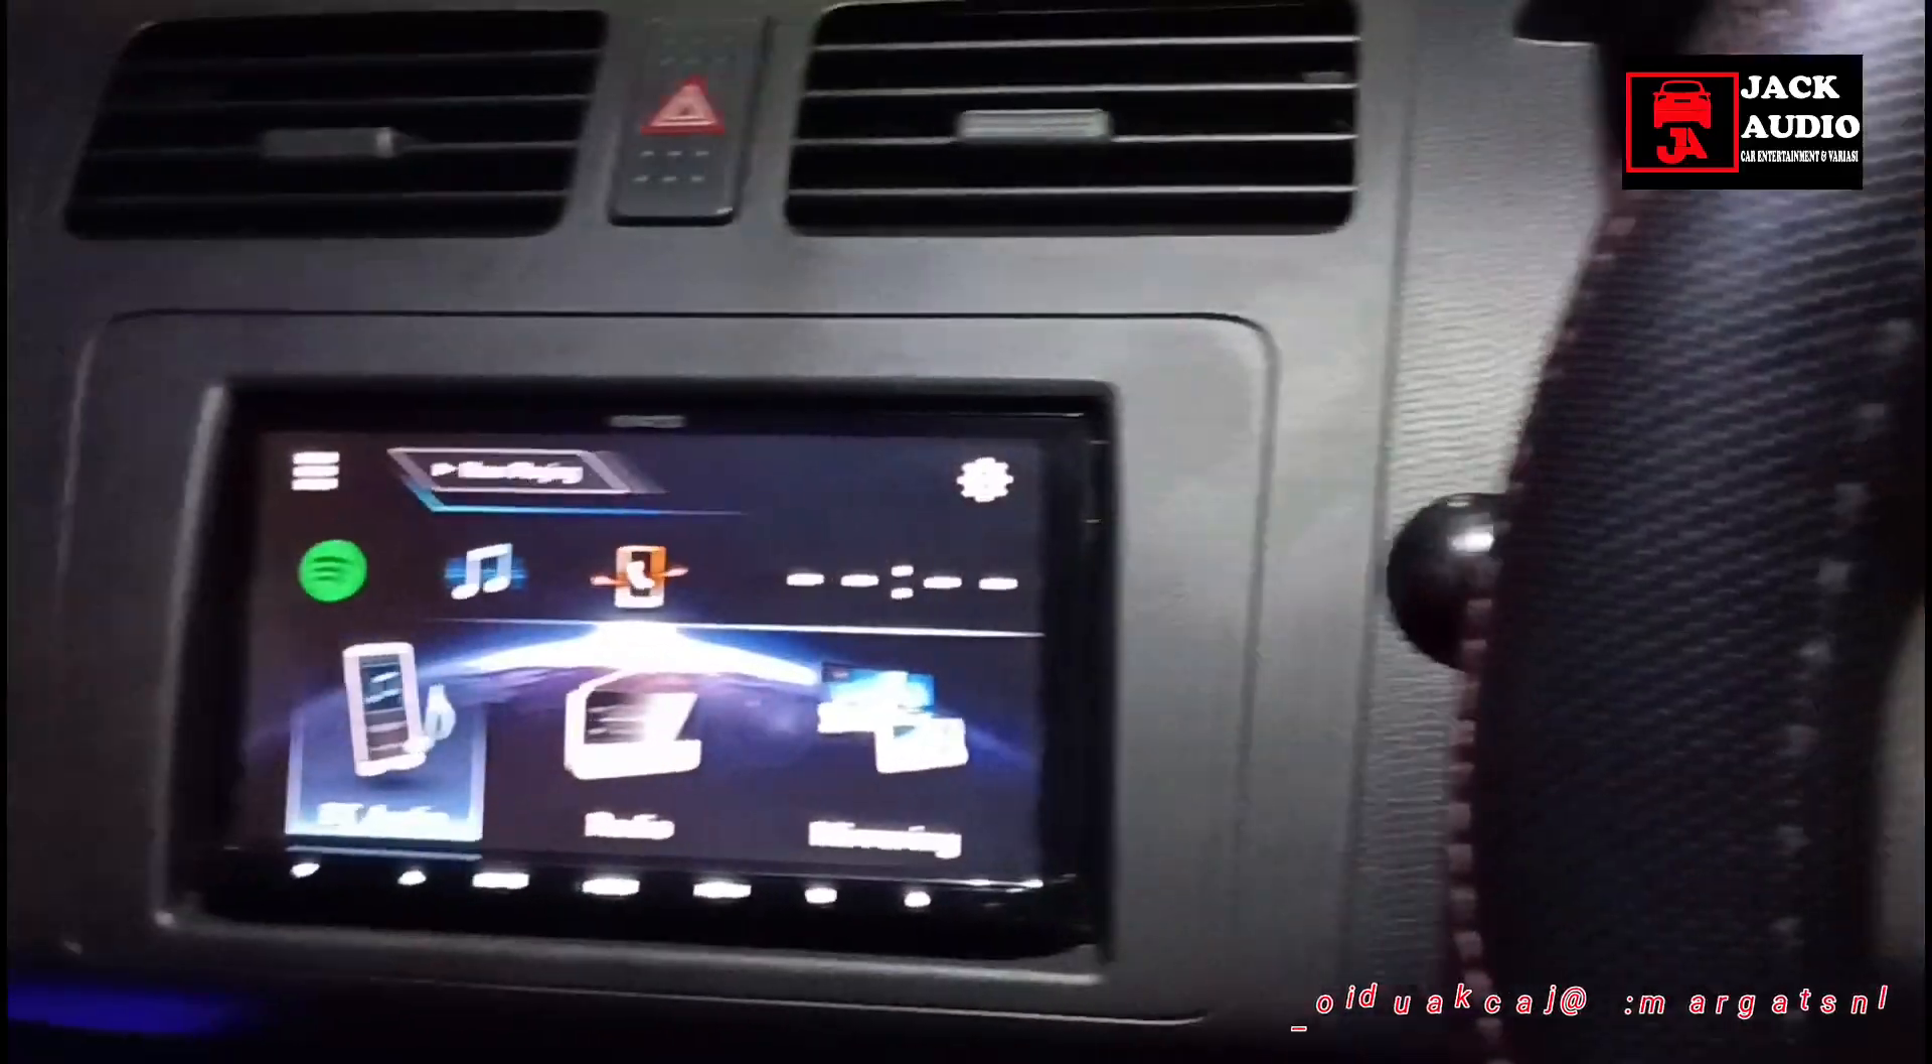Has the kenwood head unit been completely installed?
Yes.